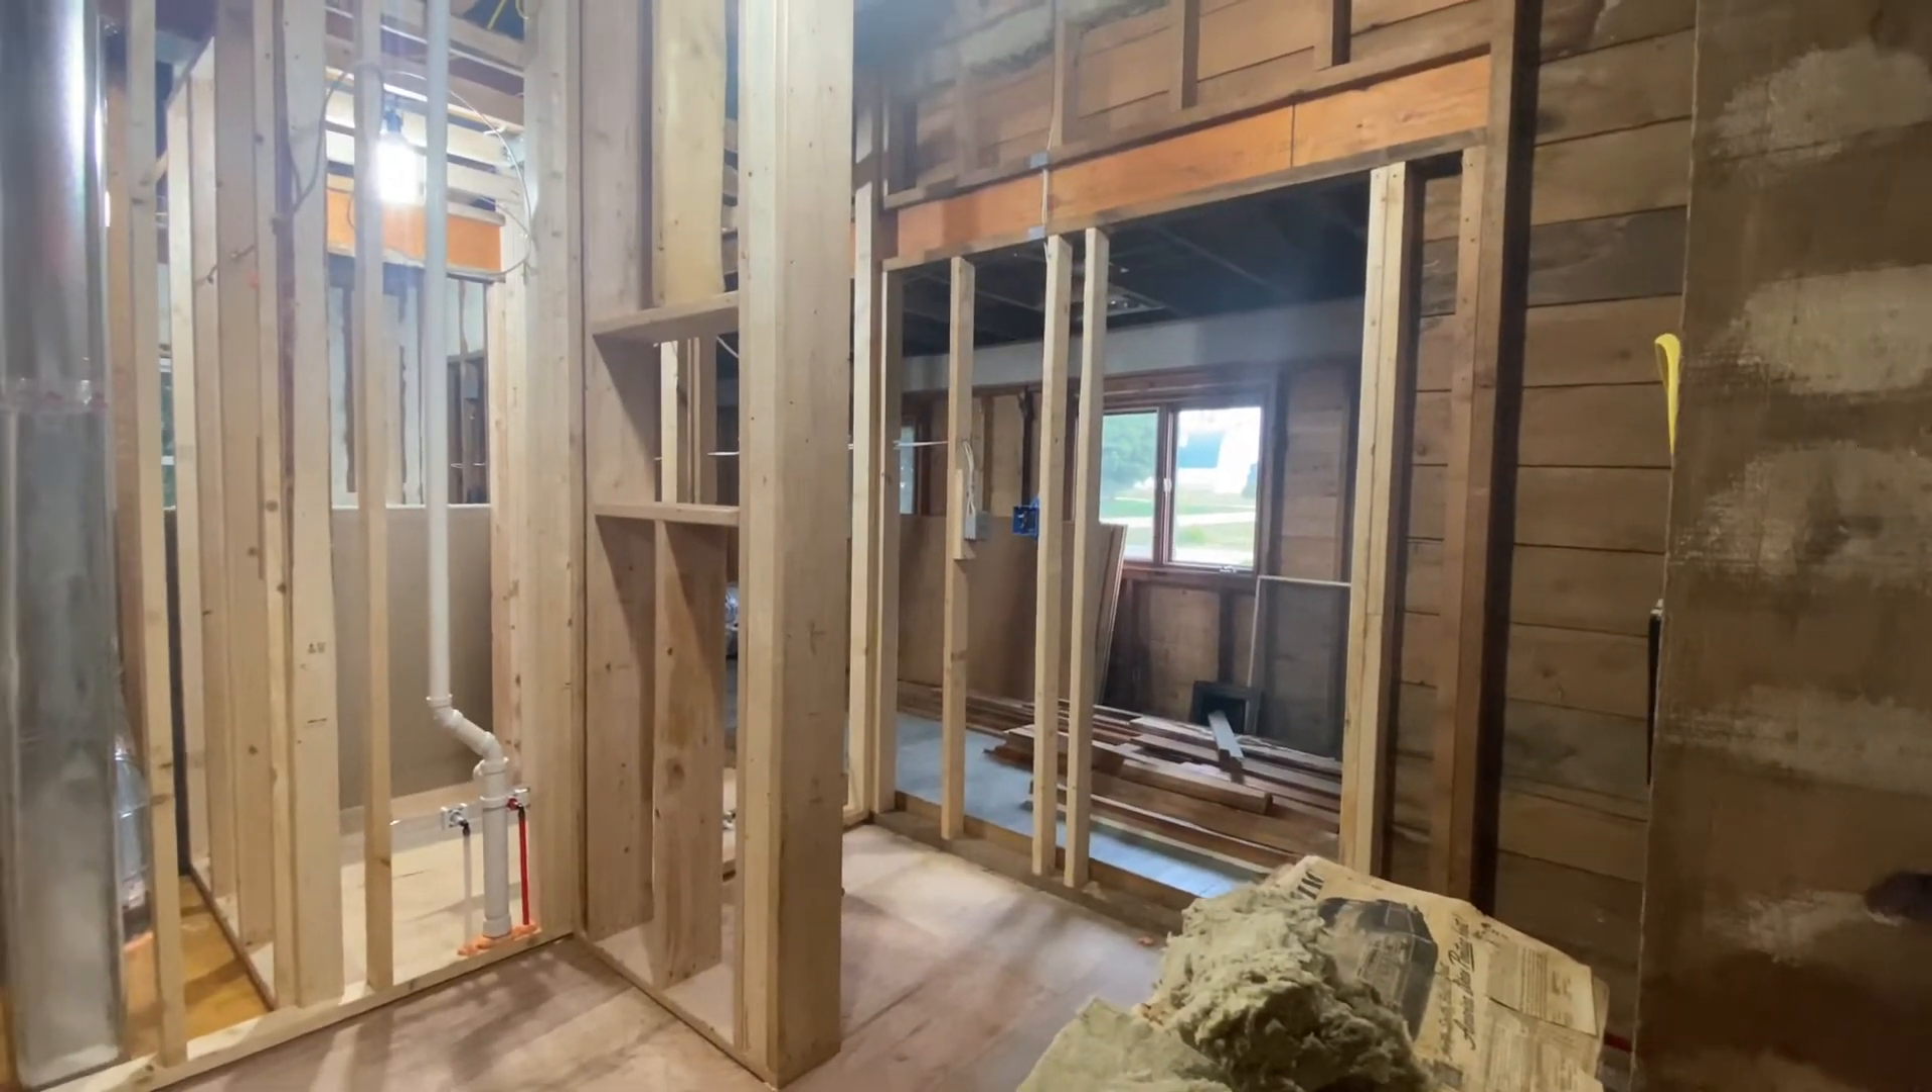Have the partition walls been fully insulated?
No.